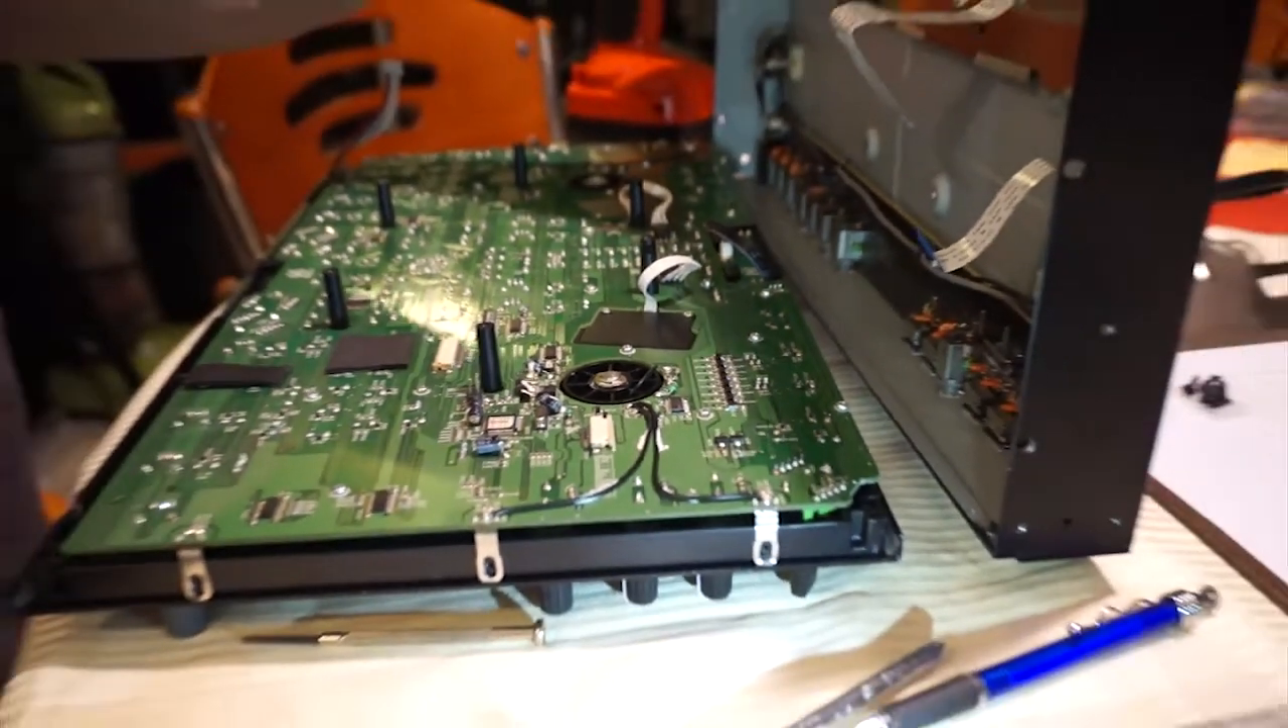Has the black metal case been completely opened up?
Yes.